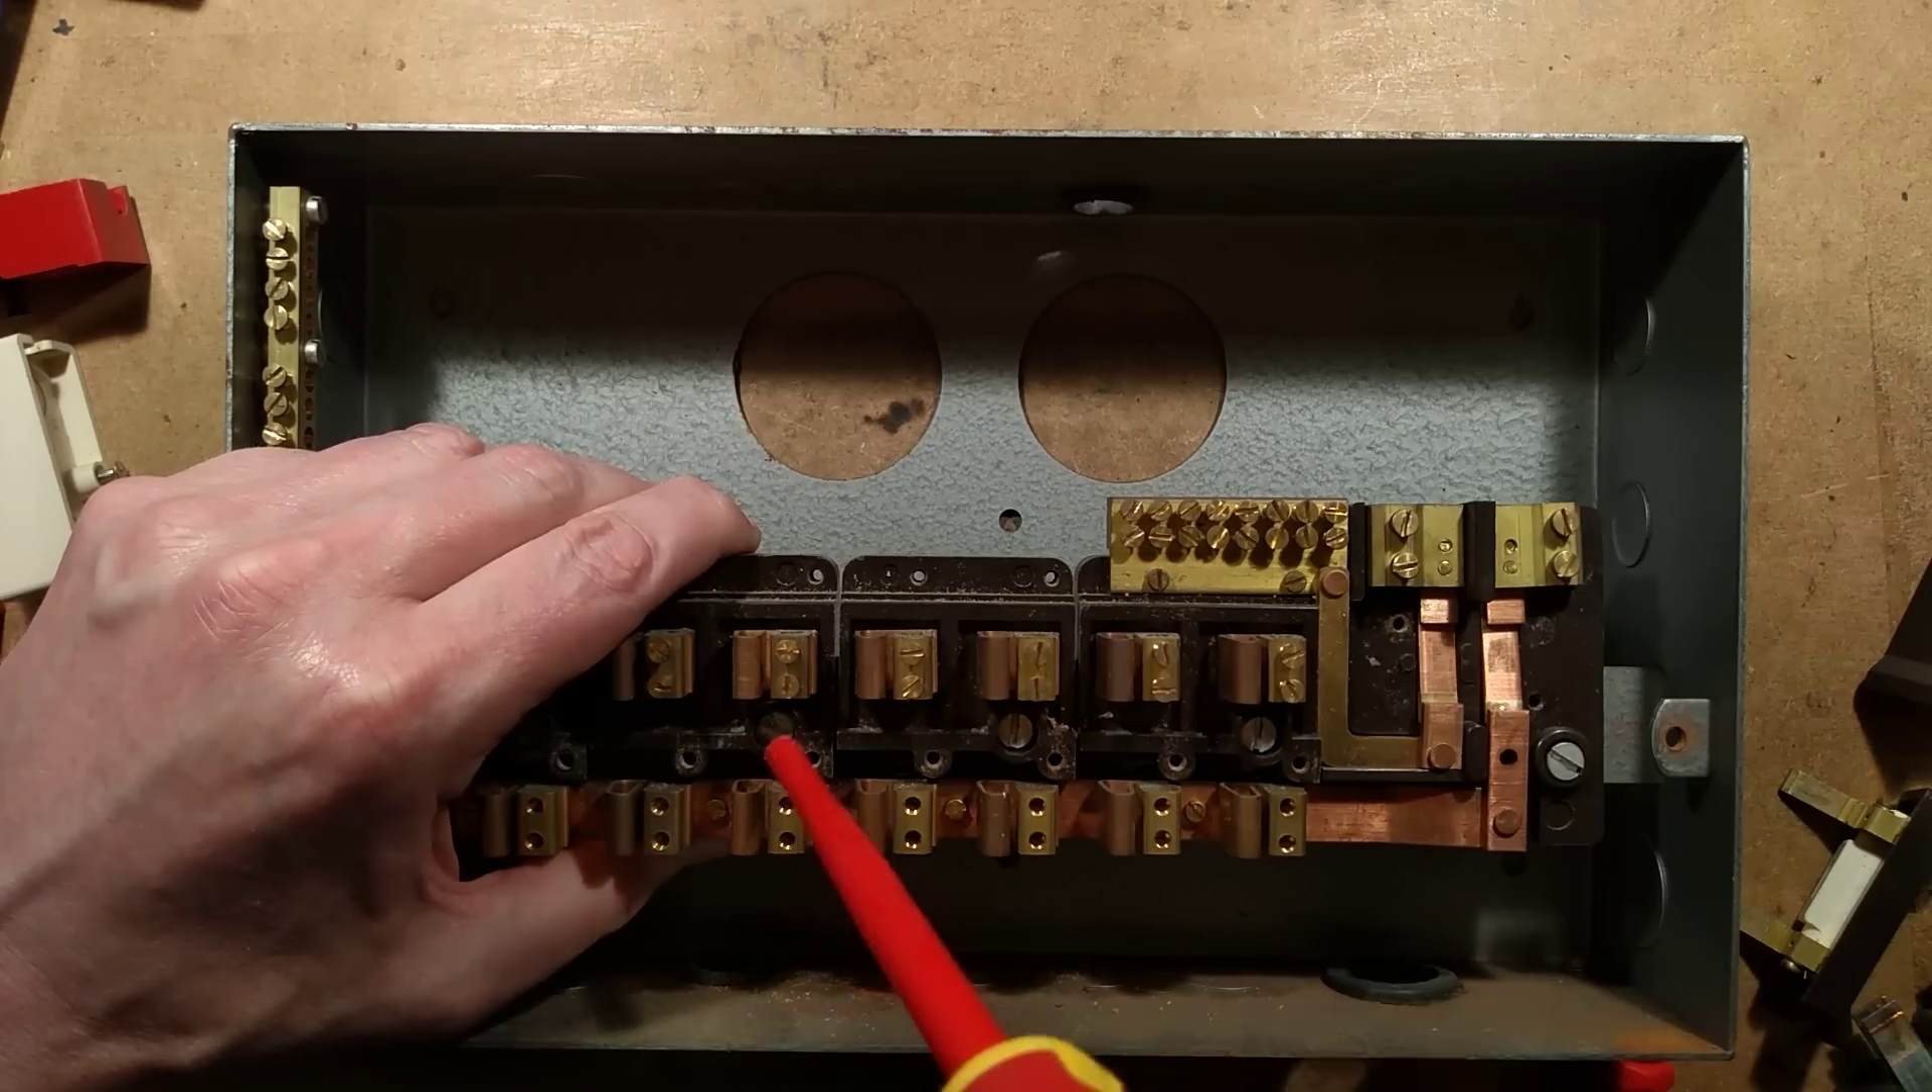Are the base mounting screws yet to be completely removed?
Yes.